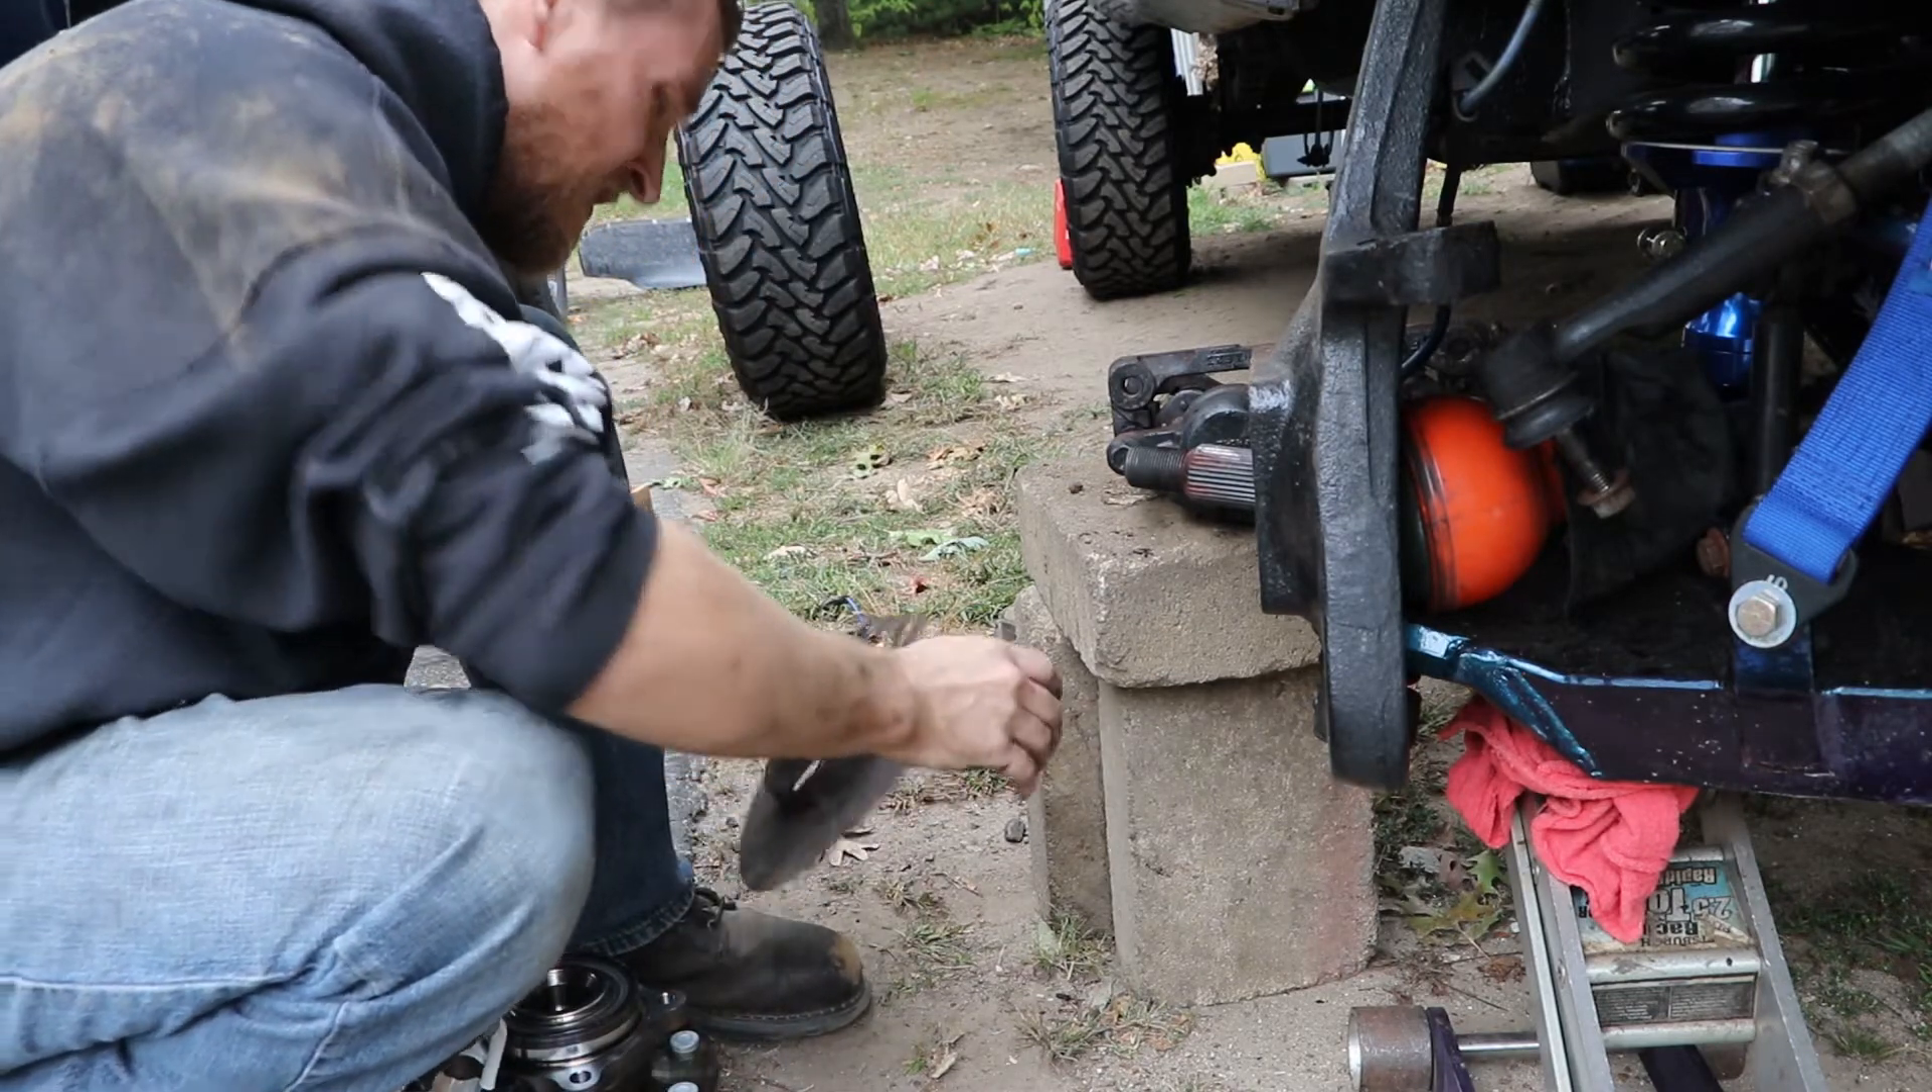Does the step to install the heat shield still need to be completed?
Yes.